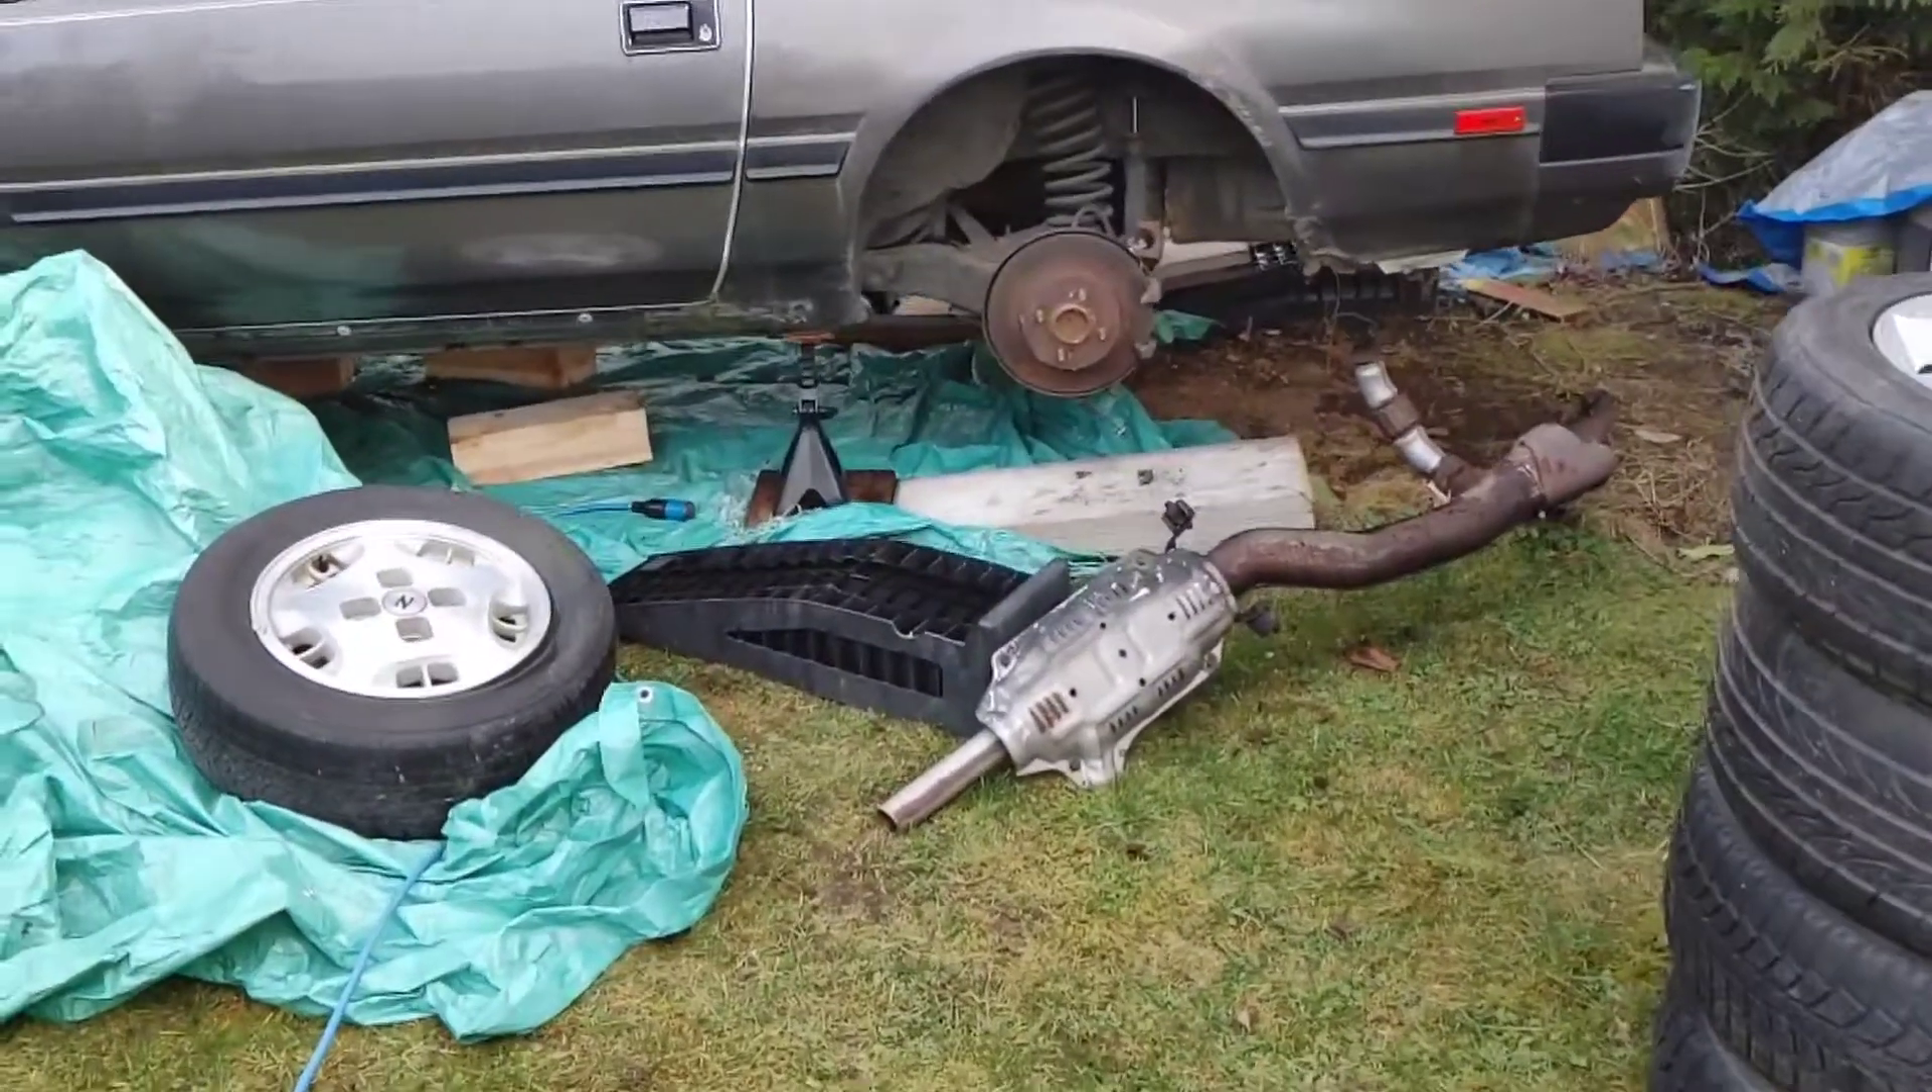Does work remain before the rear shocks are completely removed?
Yes.